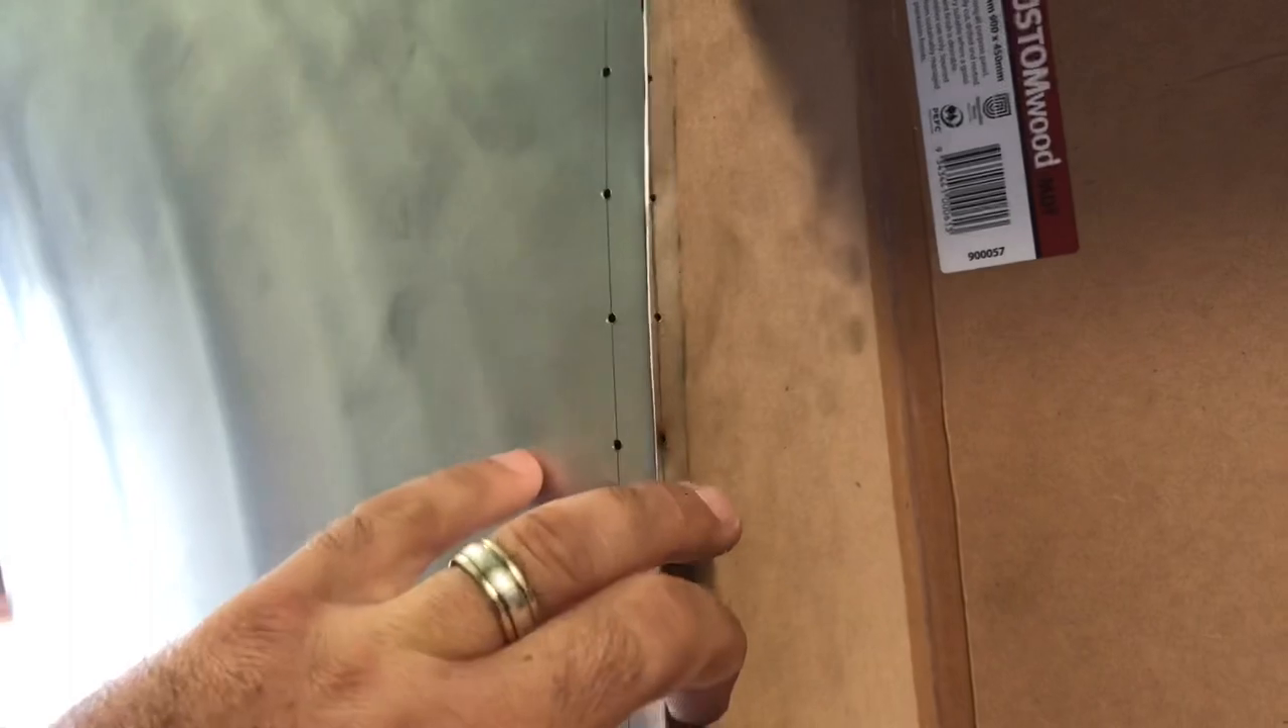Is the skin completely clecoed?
No.